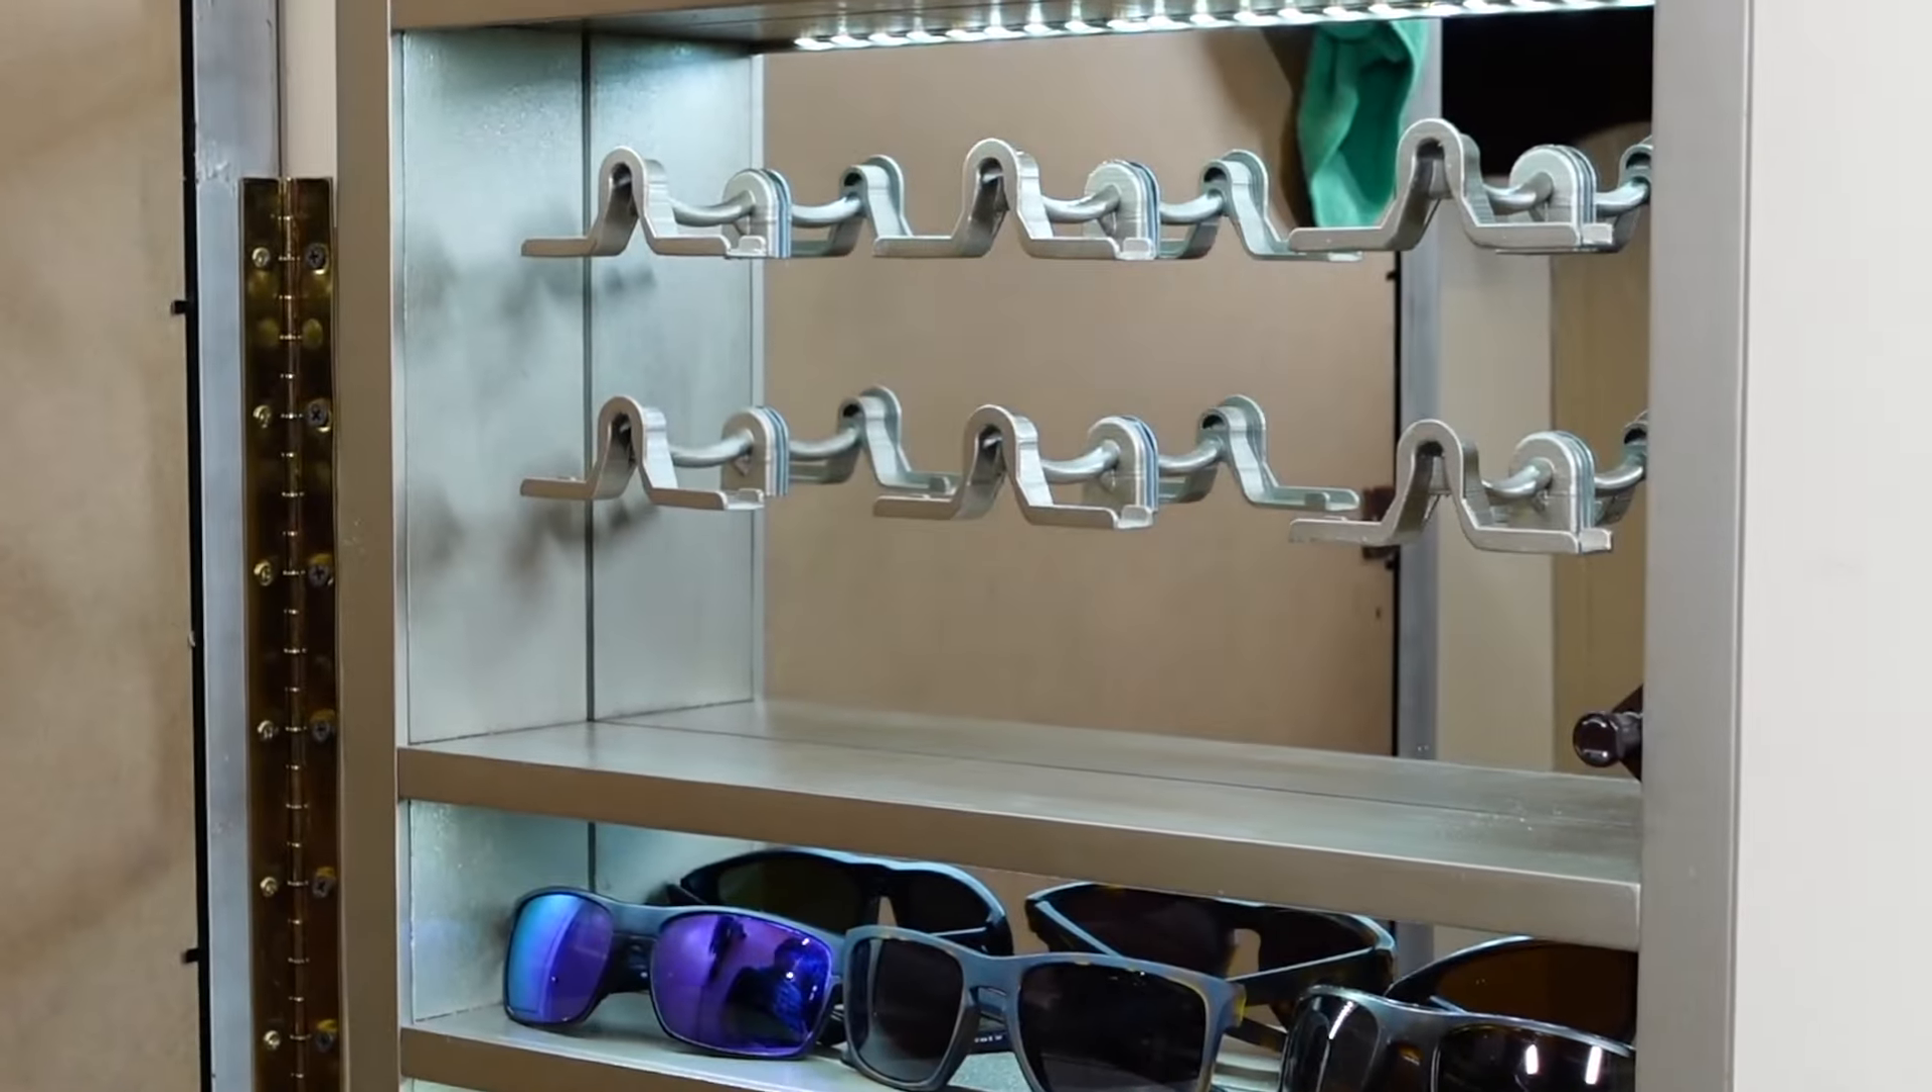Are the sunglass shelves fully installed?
Yes.